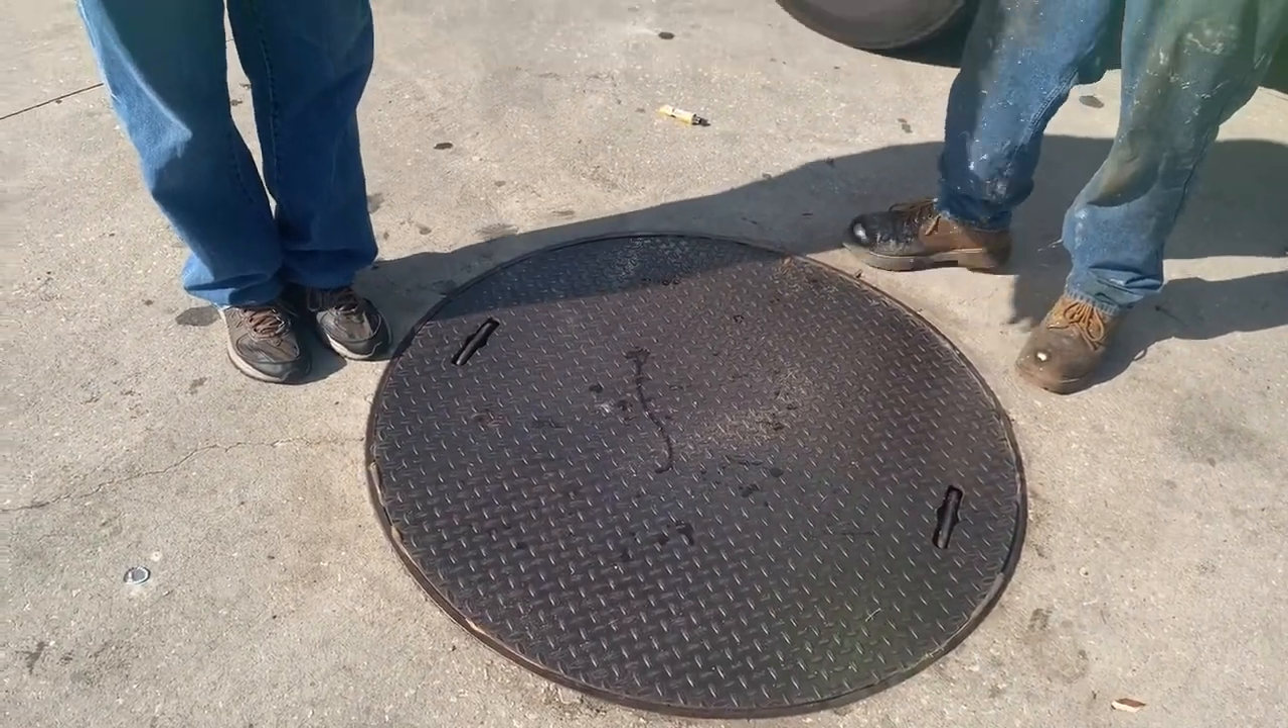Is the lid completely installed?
Yes.